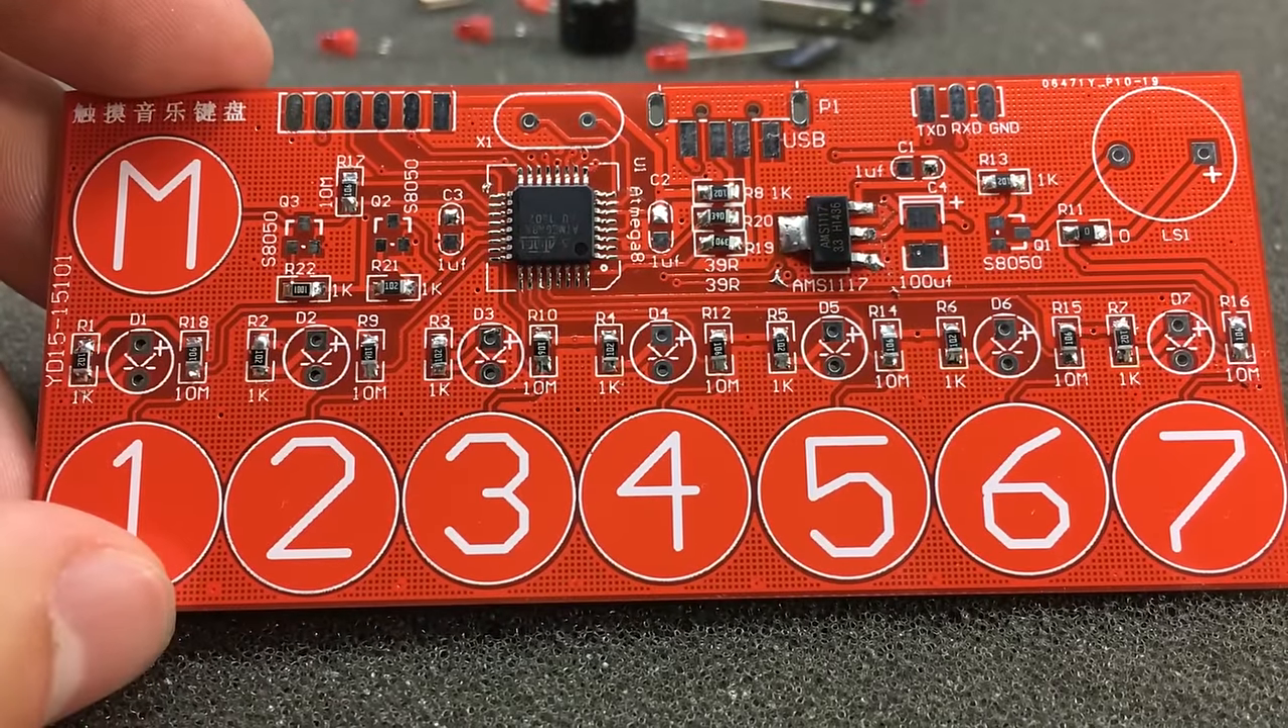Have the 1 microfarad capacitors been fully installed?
No.